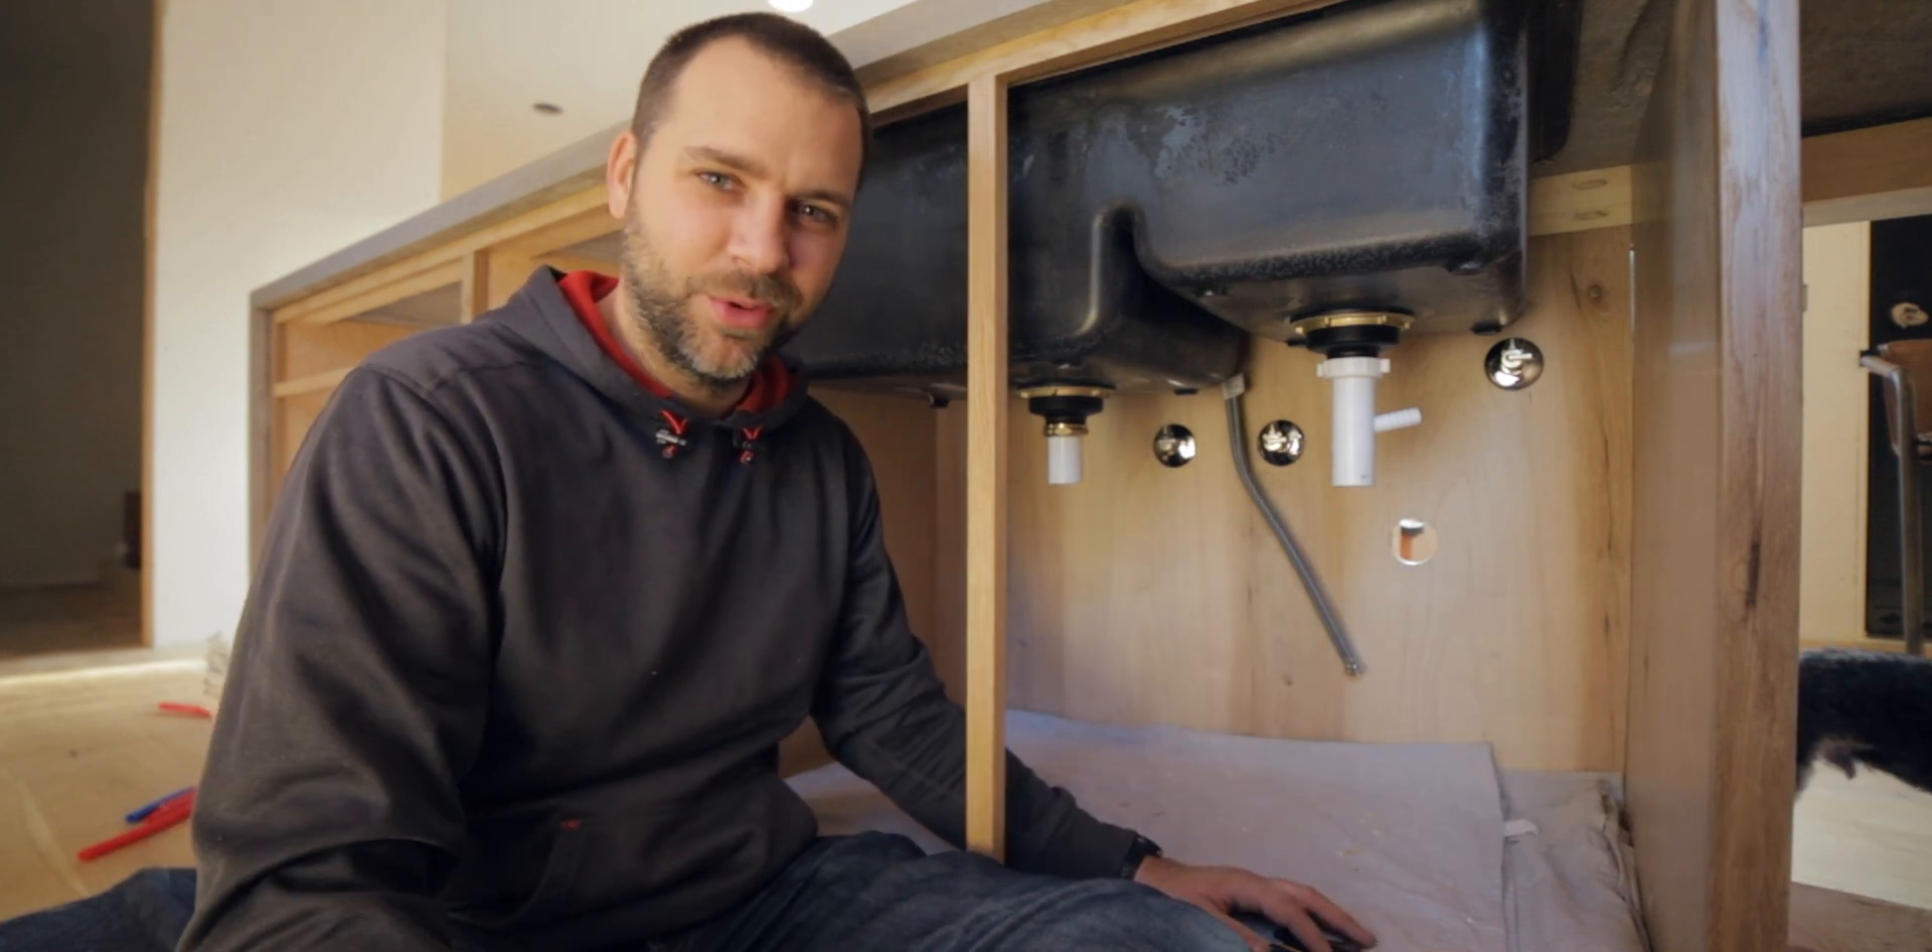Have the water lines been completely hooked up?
No.